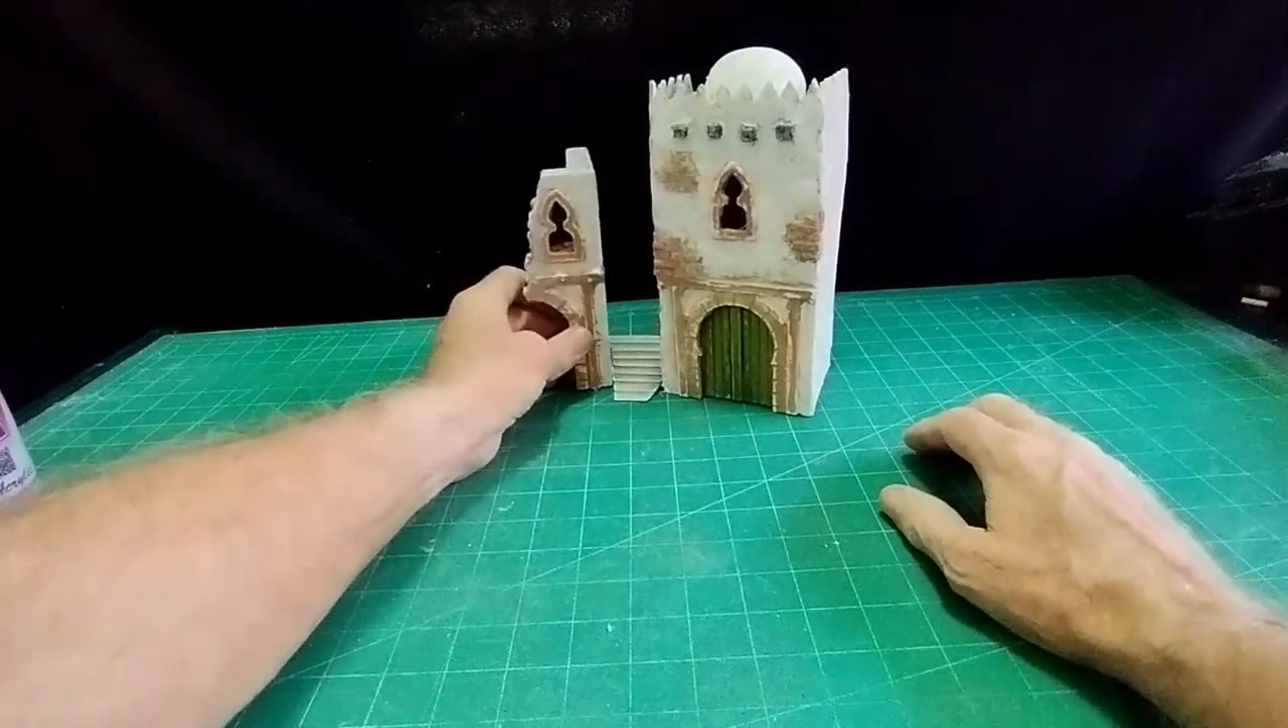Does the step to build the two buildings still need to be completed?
No.